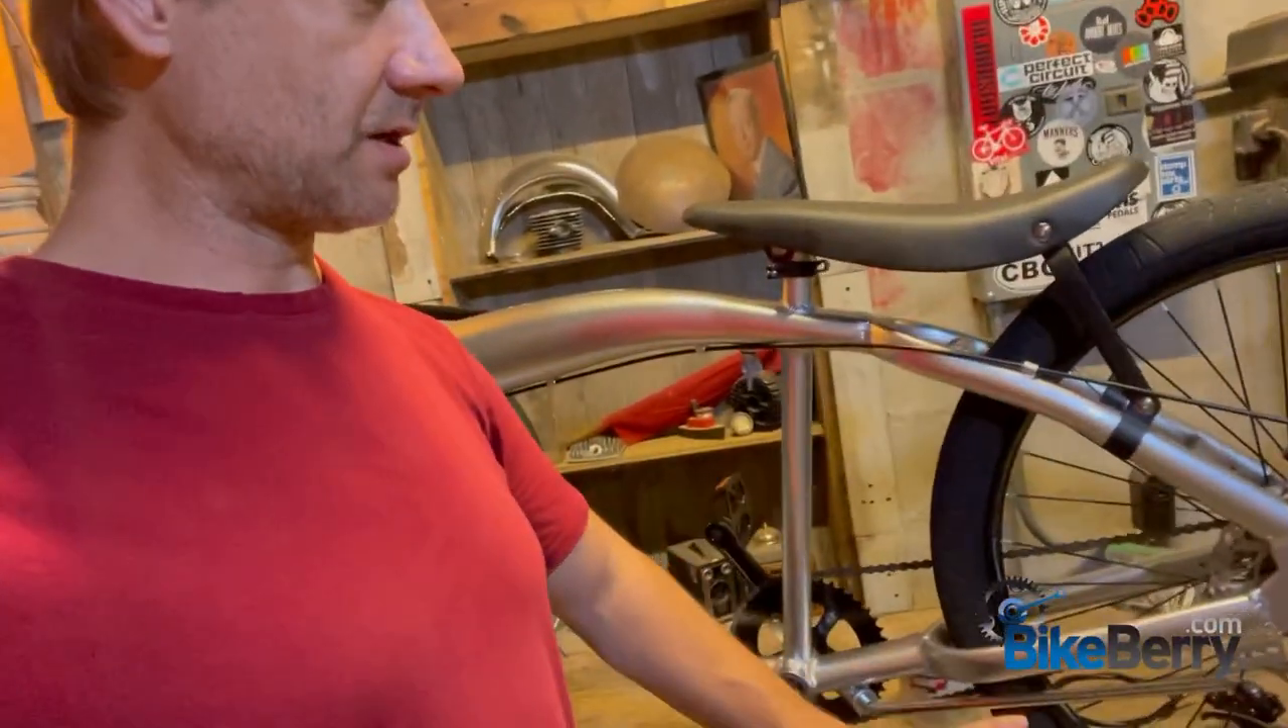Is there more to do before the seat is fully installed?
No.